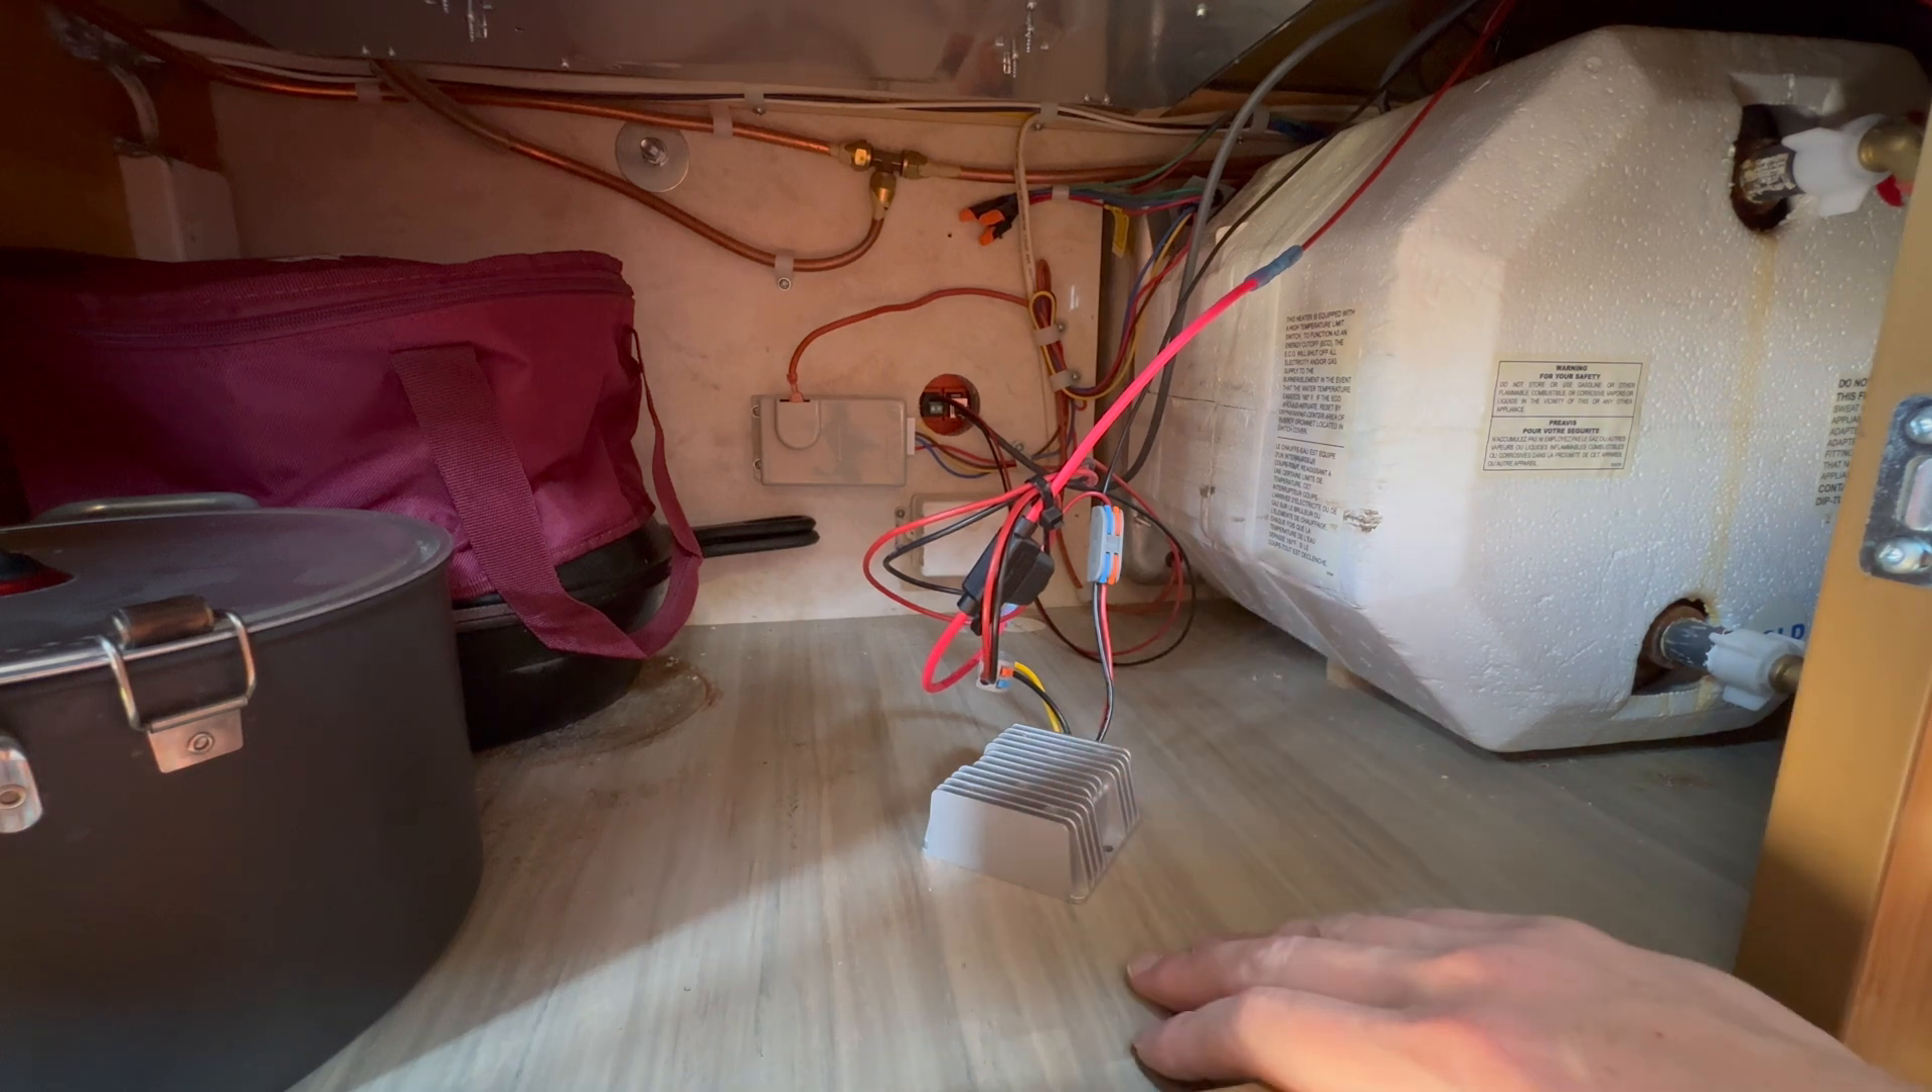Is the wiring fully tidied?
No.